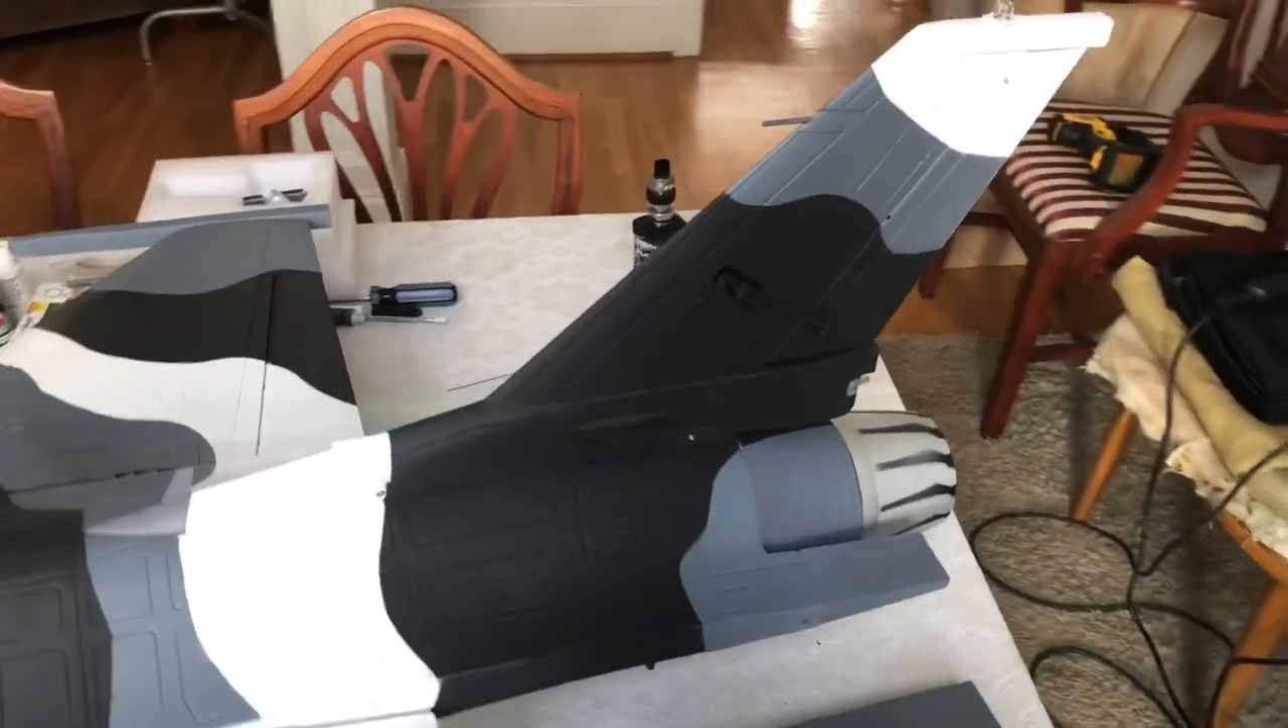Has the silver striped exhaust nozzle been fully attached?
Yes.